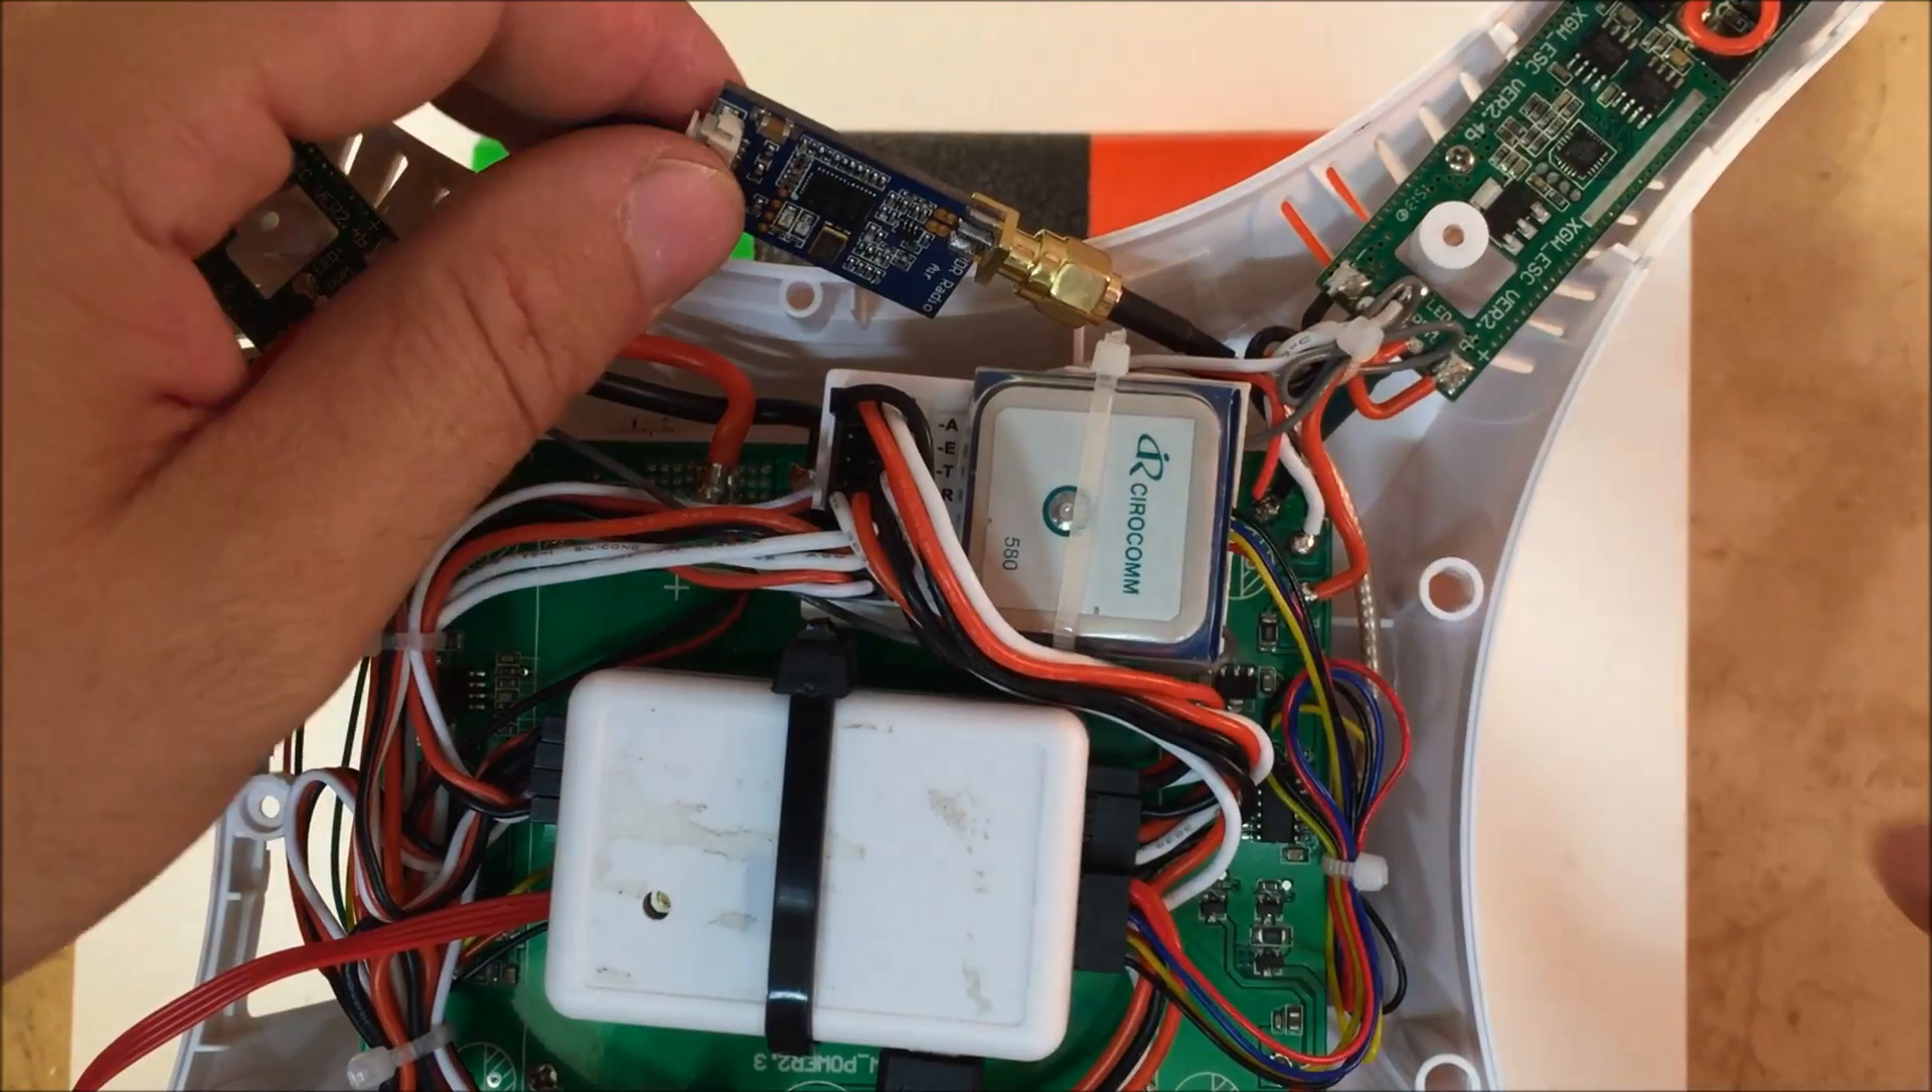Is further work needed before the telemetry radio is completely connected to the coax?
No.